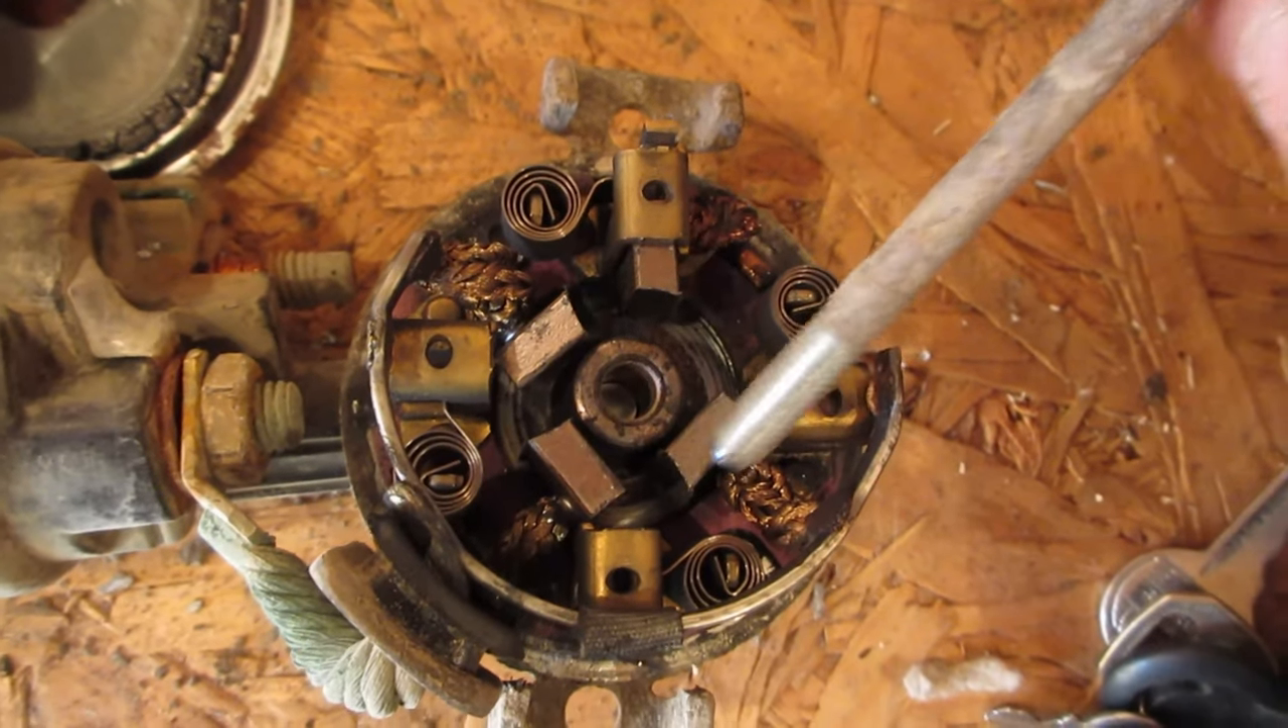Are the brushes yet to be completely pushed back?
Yes.